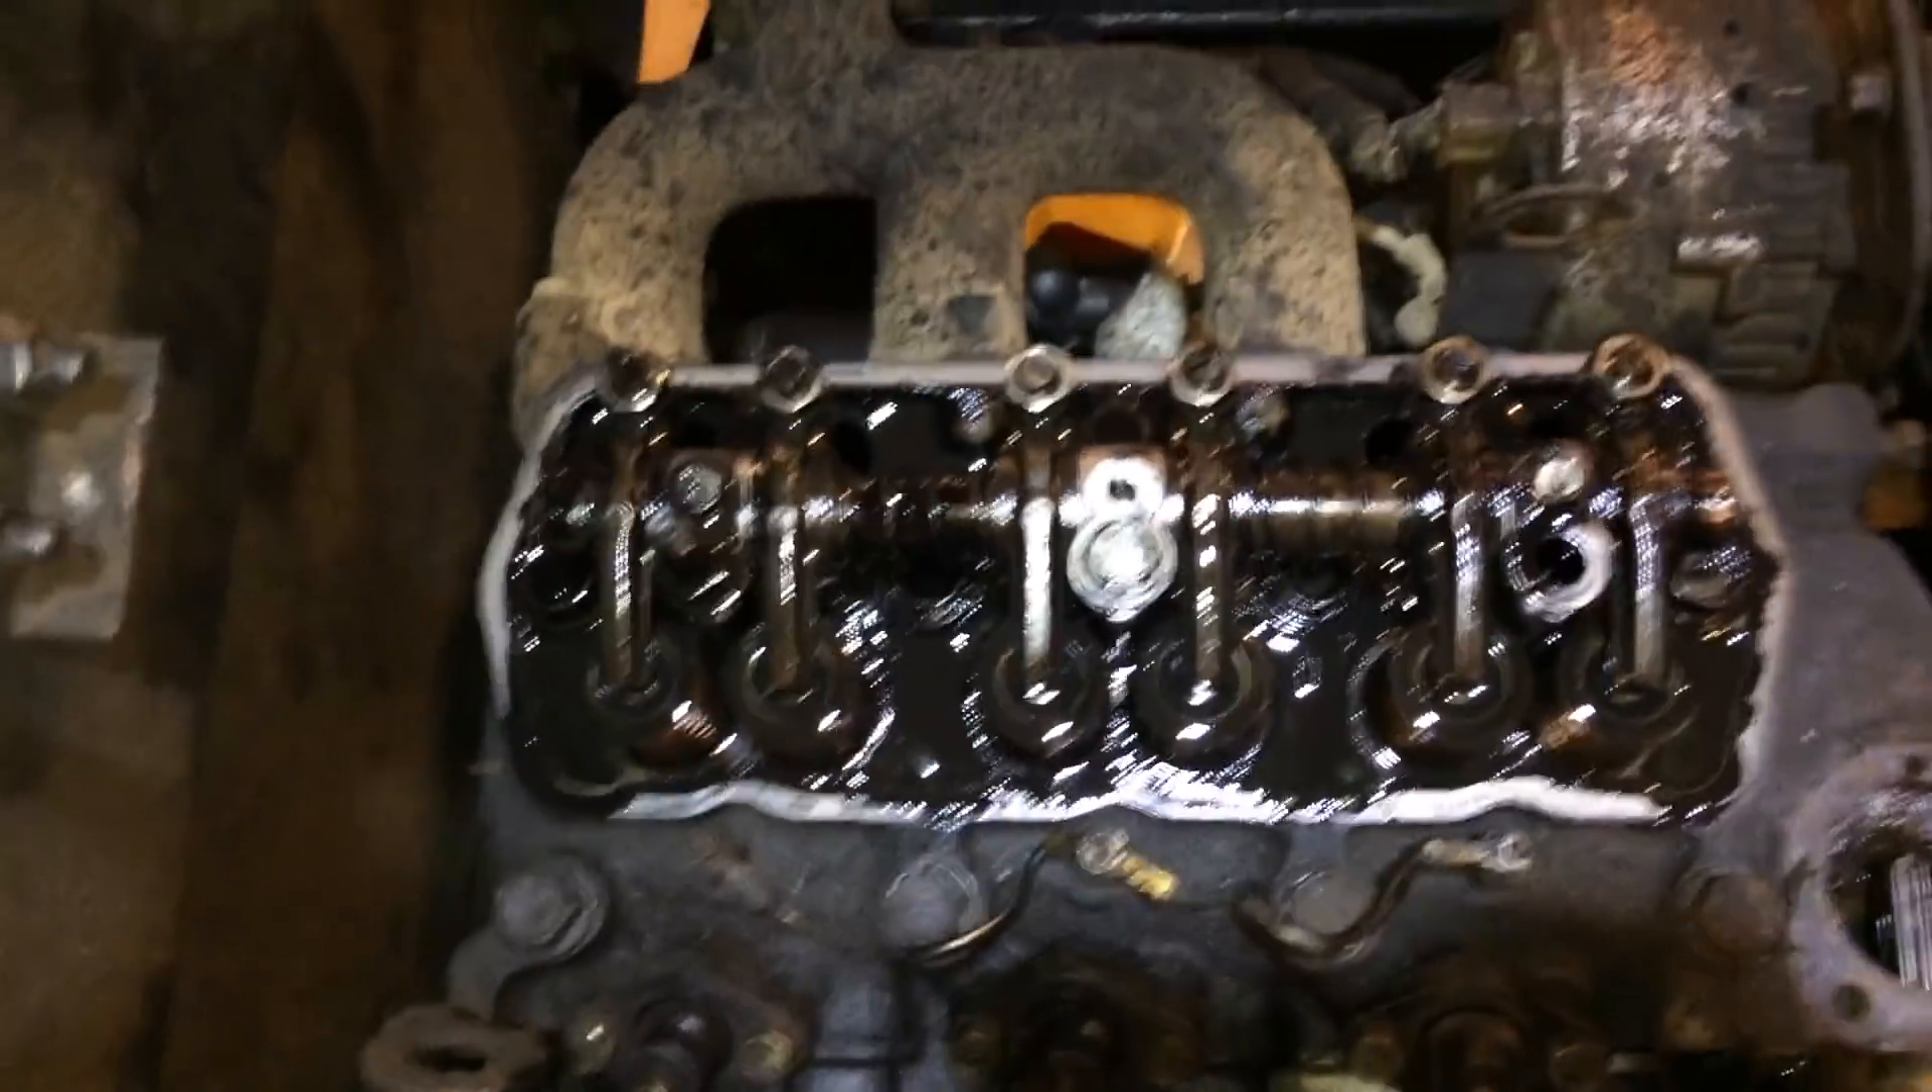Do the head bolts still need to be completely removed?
Yes.